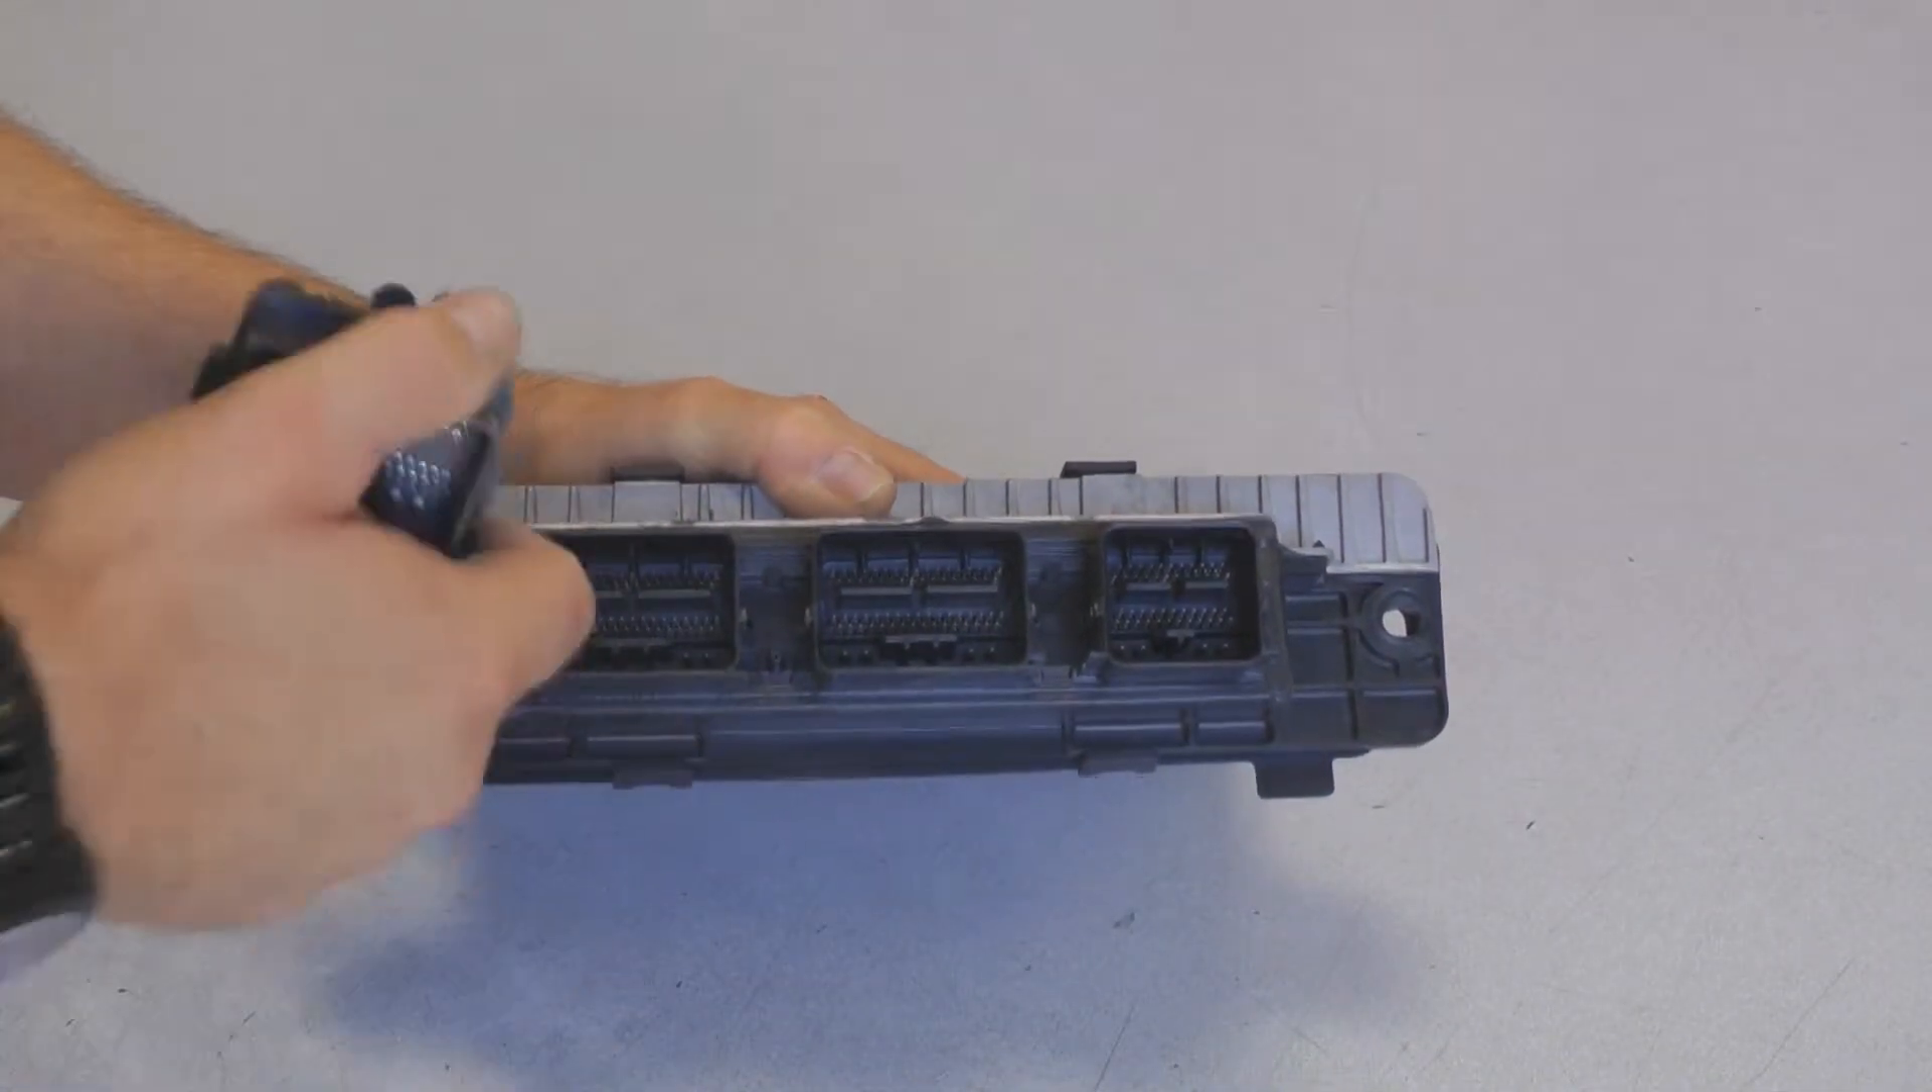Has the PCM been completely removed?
Yes.